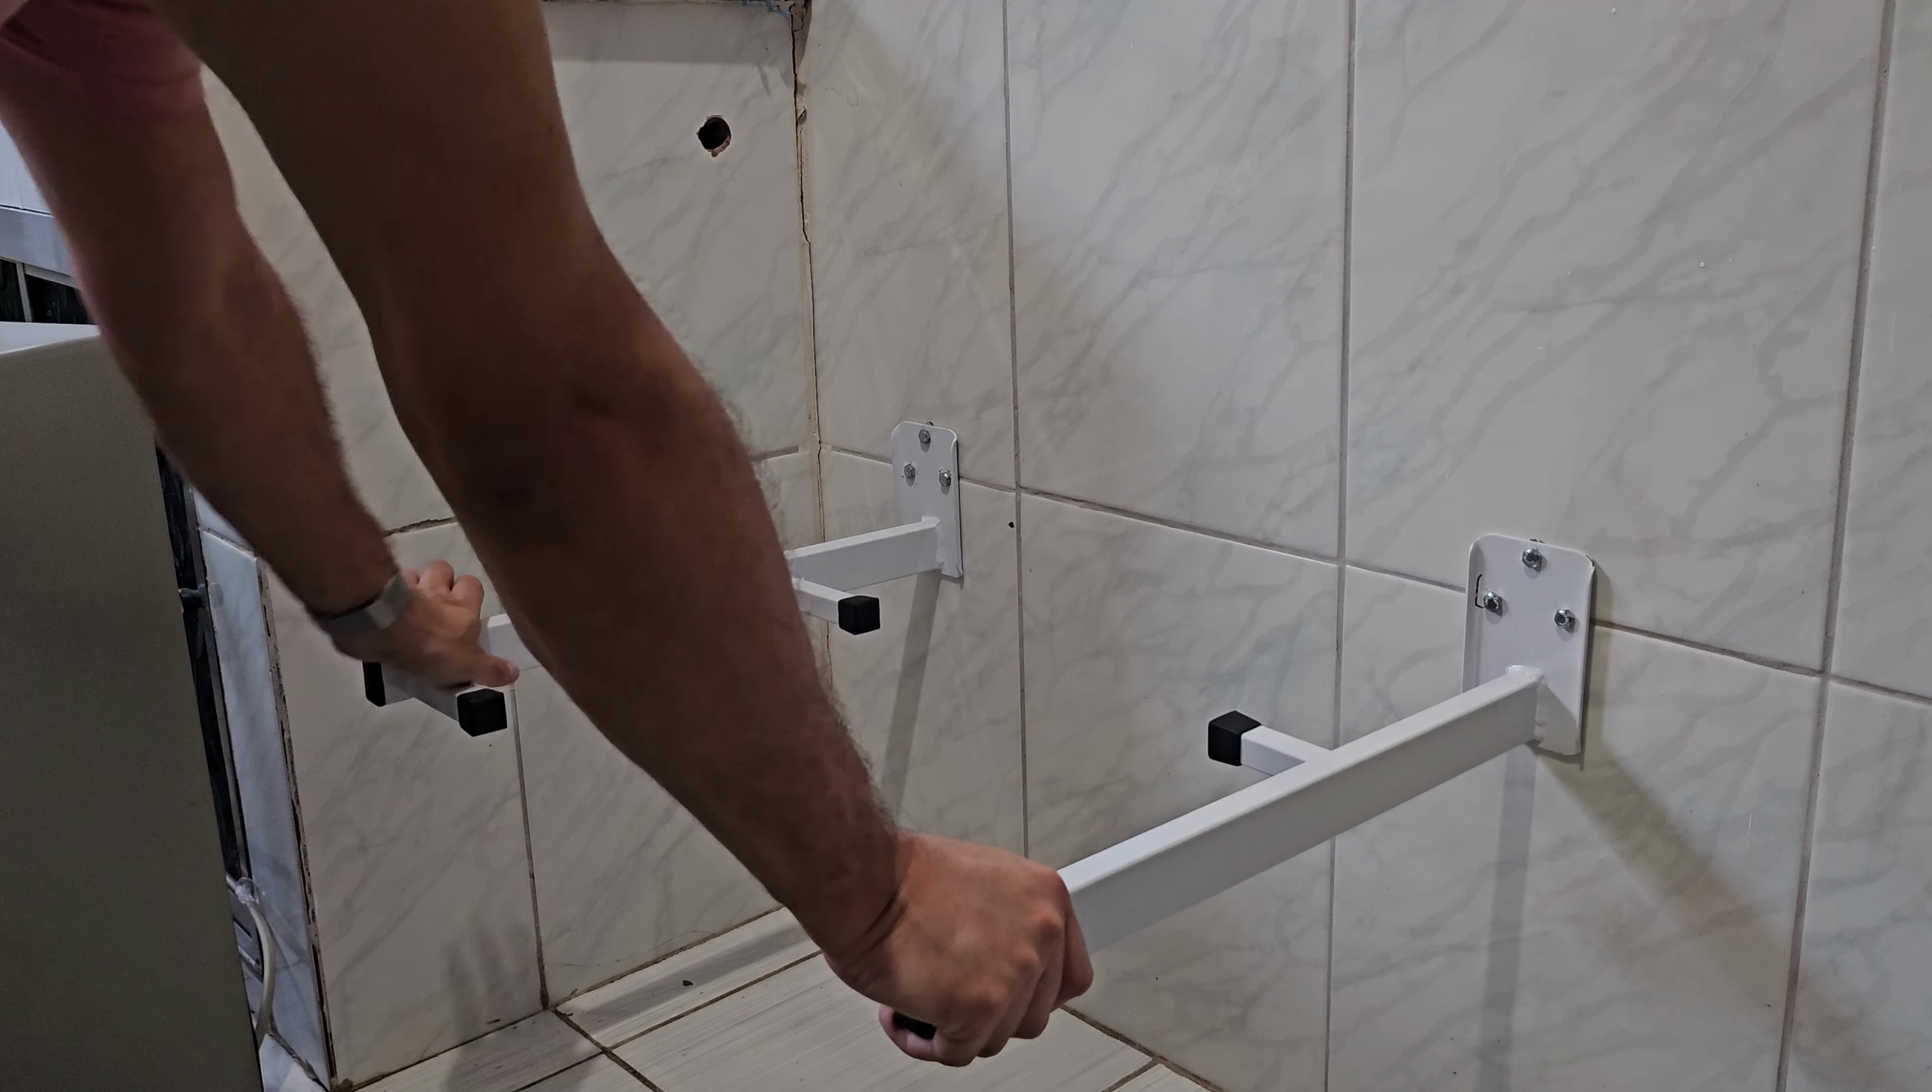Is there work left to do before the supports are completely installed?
No.